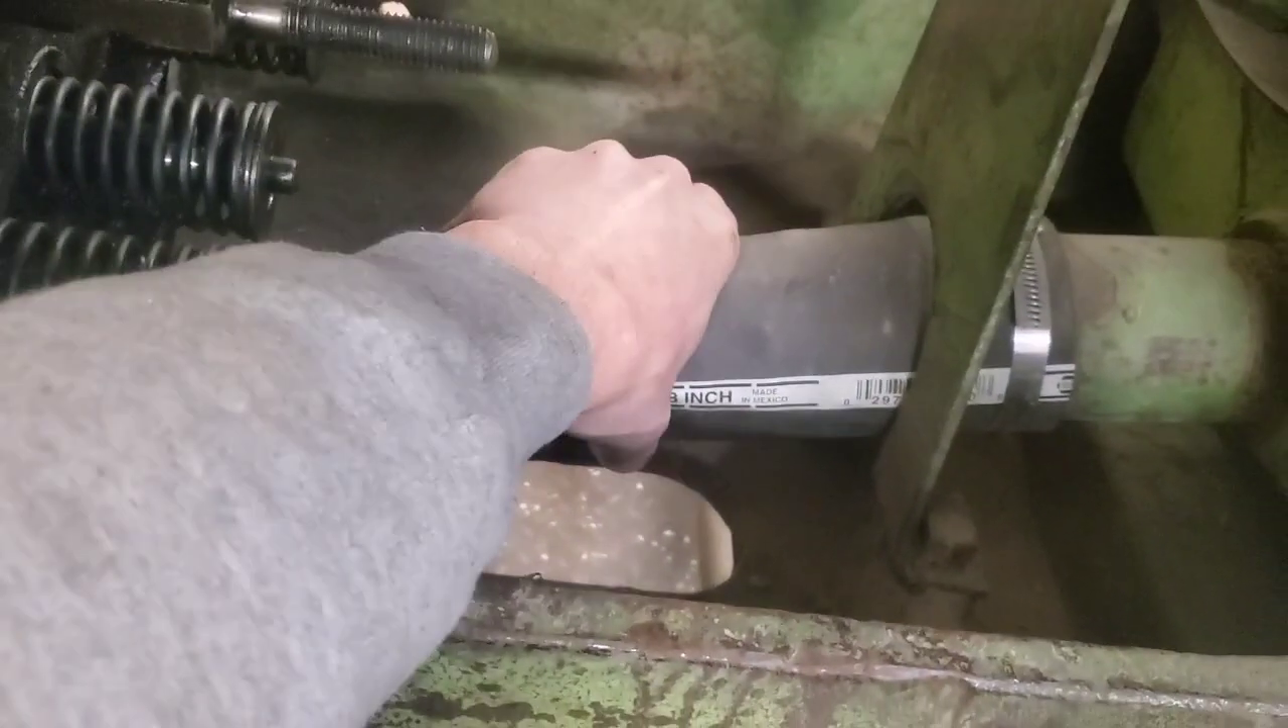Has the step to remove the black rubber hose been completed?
No.